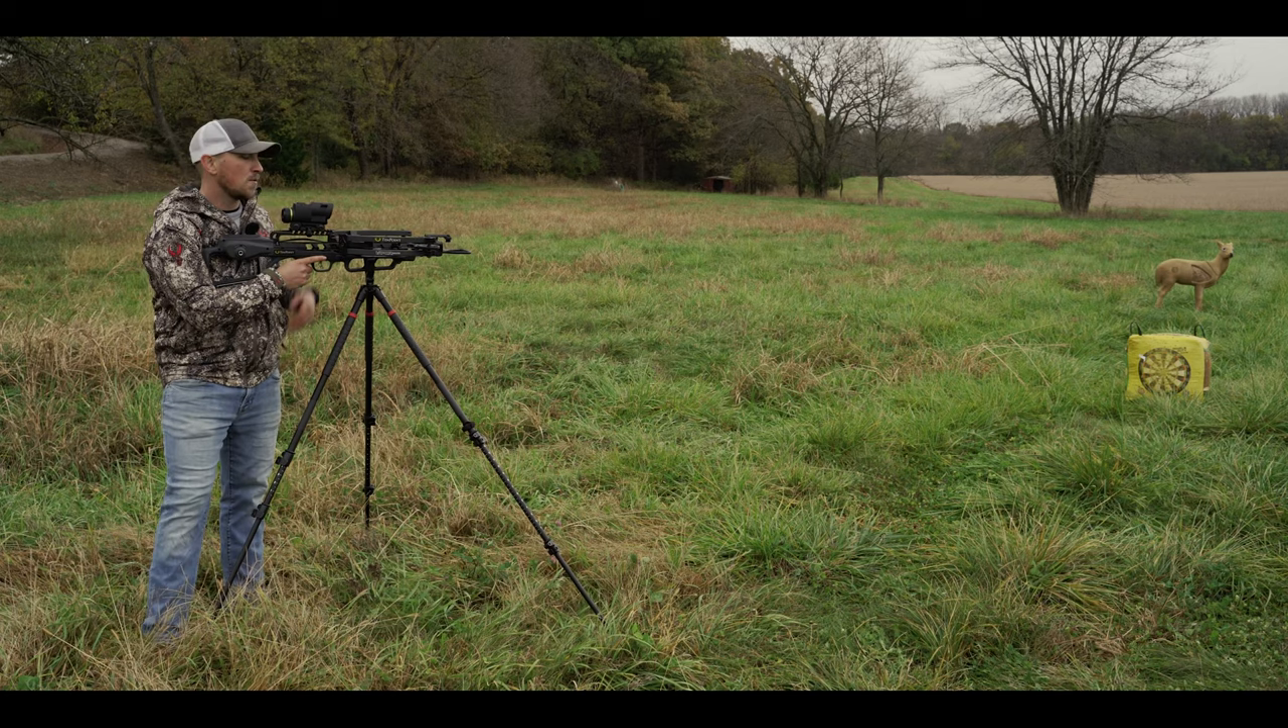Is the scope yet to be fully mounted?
No.